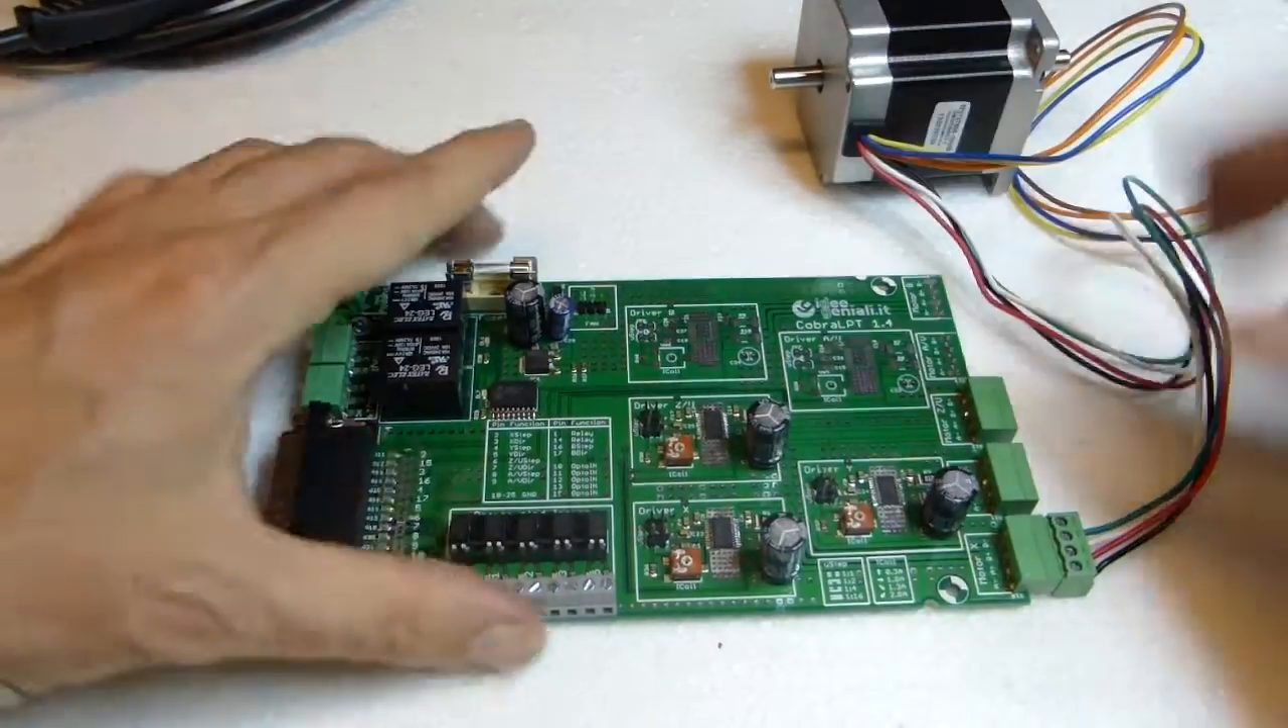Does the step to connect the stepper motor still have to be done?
No.